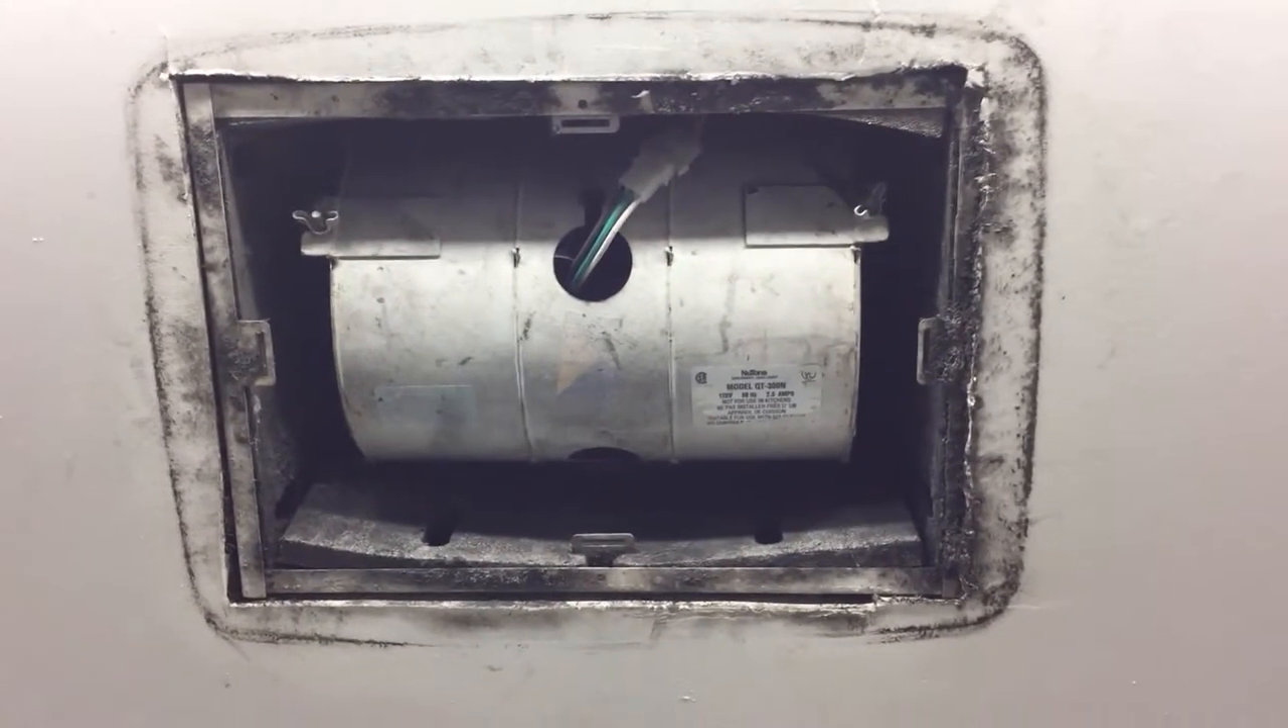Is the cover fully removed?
Yes.